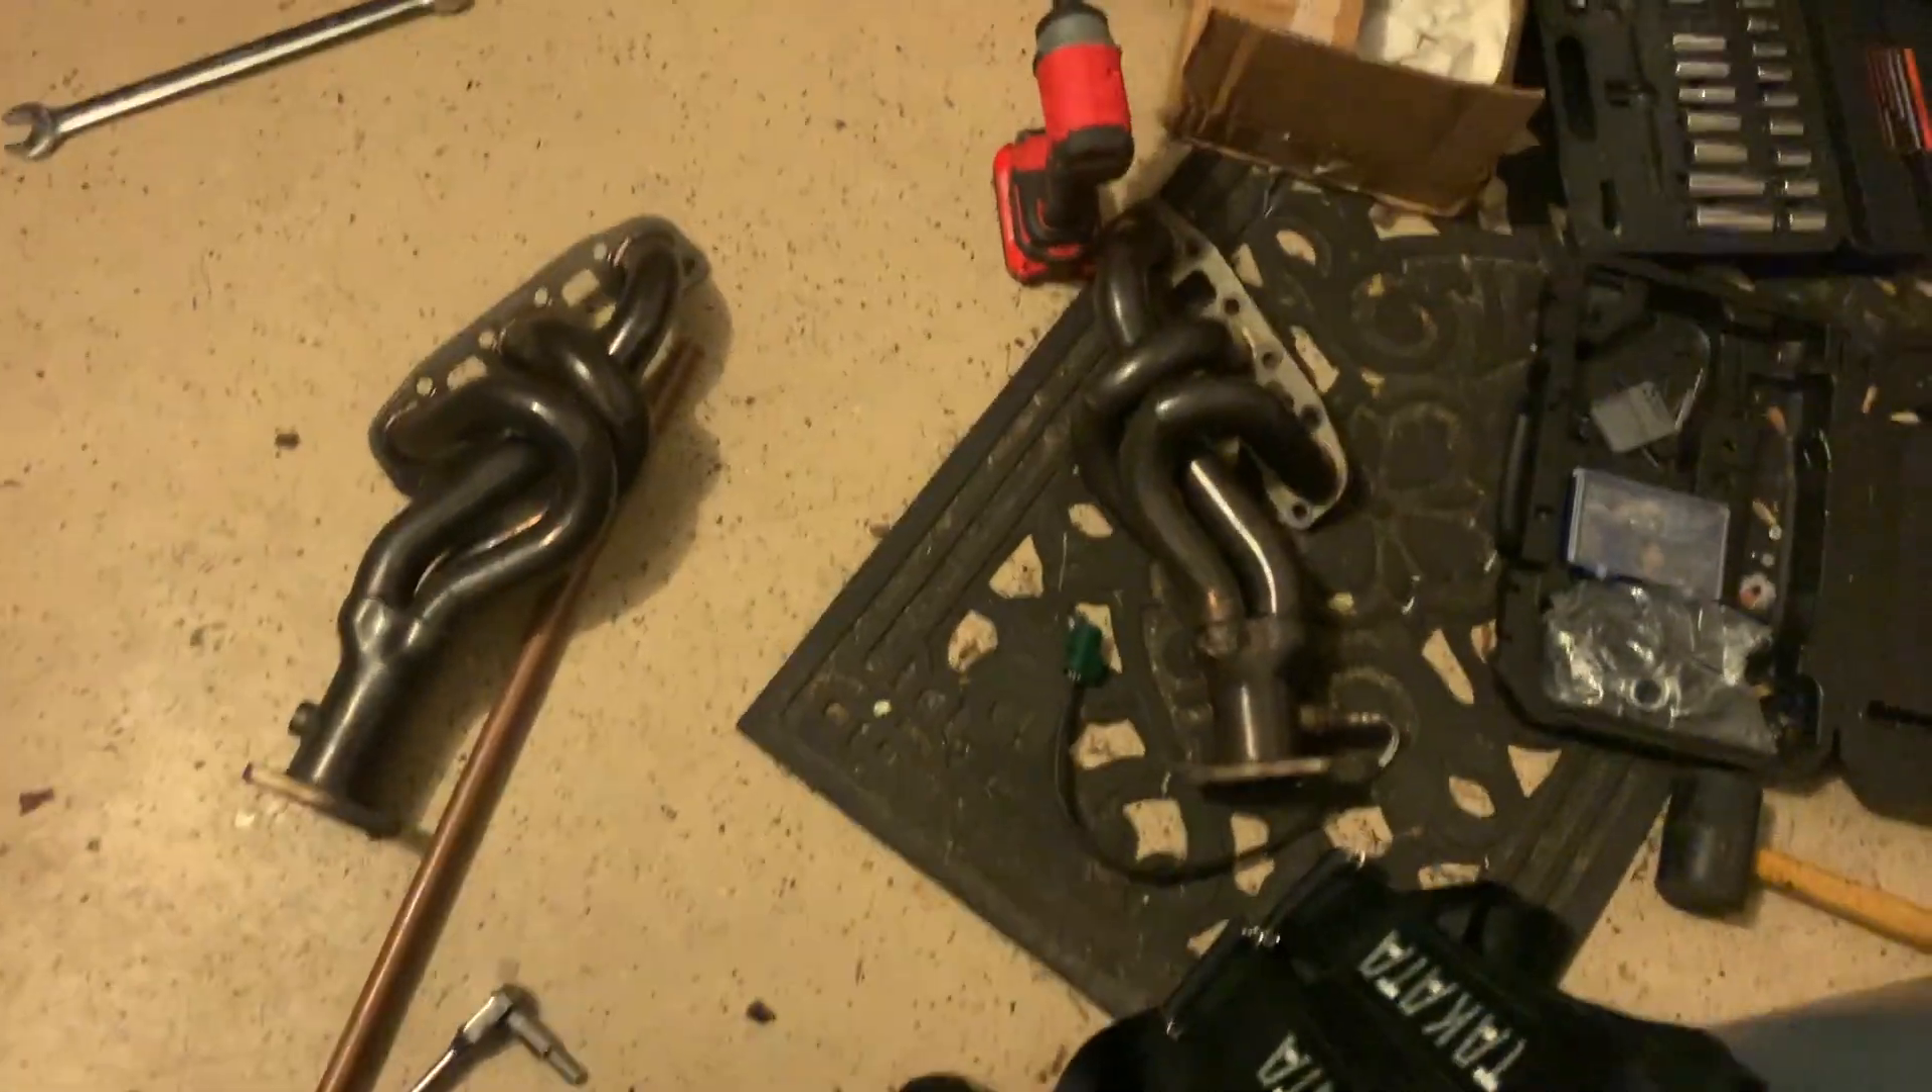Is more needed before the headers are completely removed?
No.